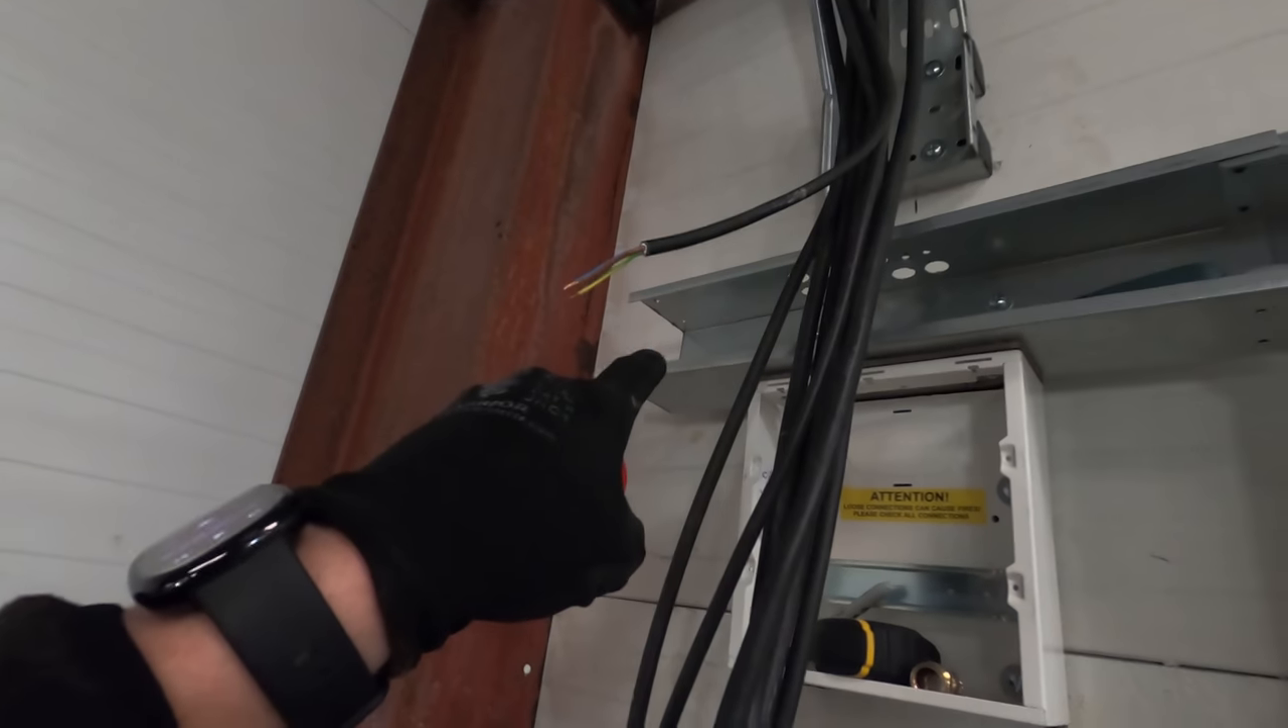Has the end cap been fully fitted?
No.